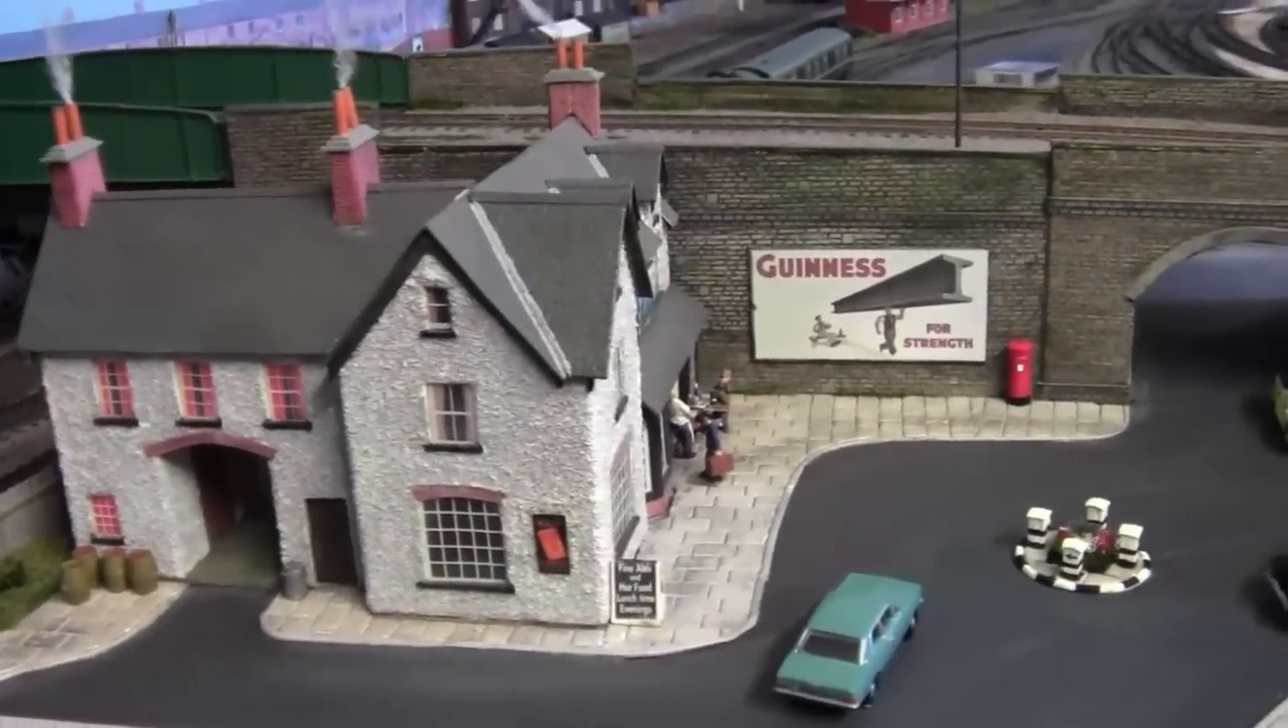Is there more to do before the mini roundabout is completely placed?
No.